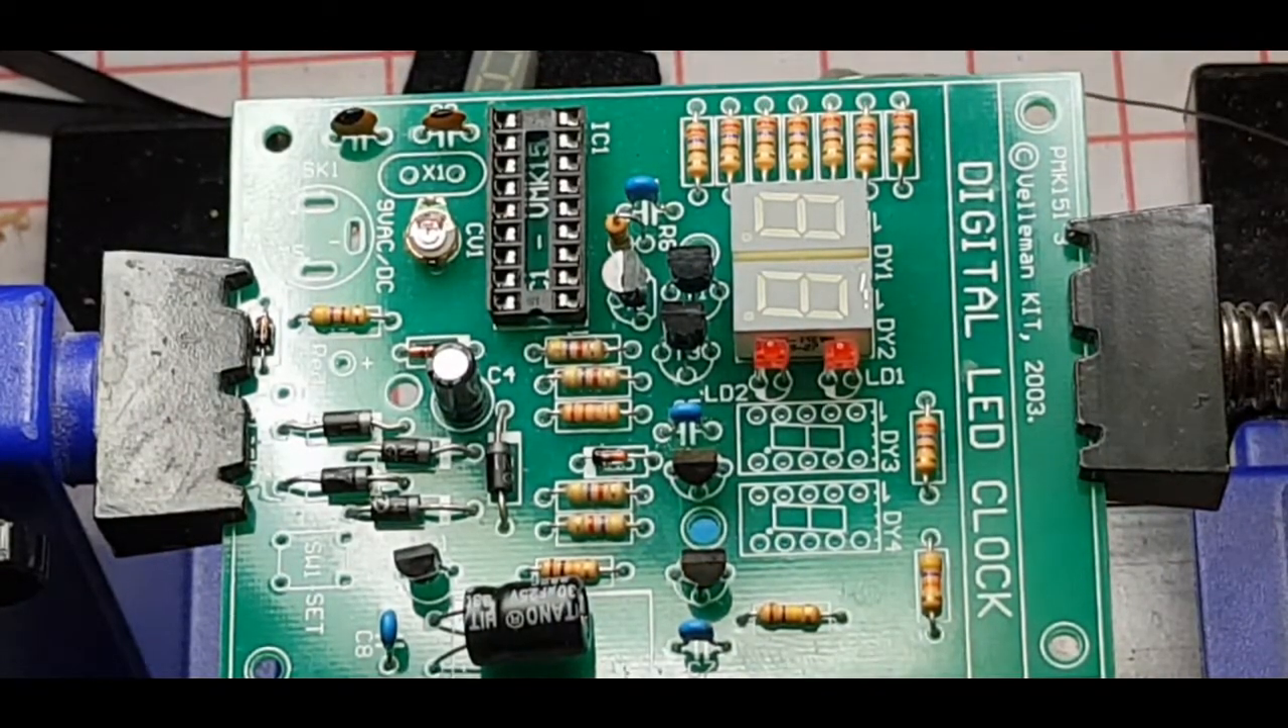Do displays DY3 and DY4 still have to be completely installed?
Yes.